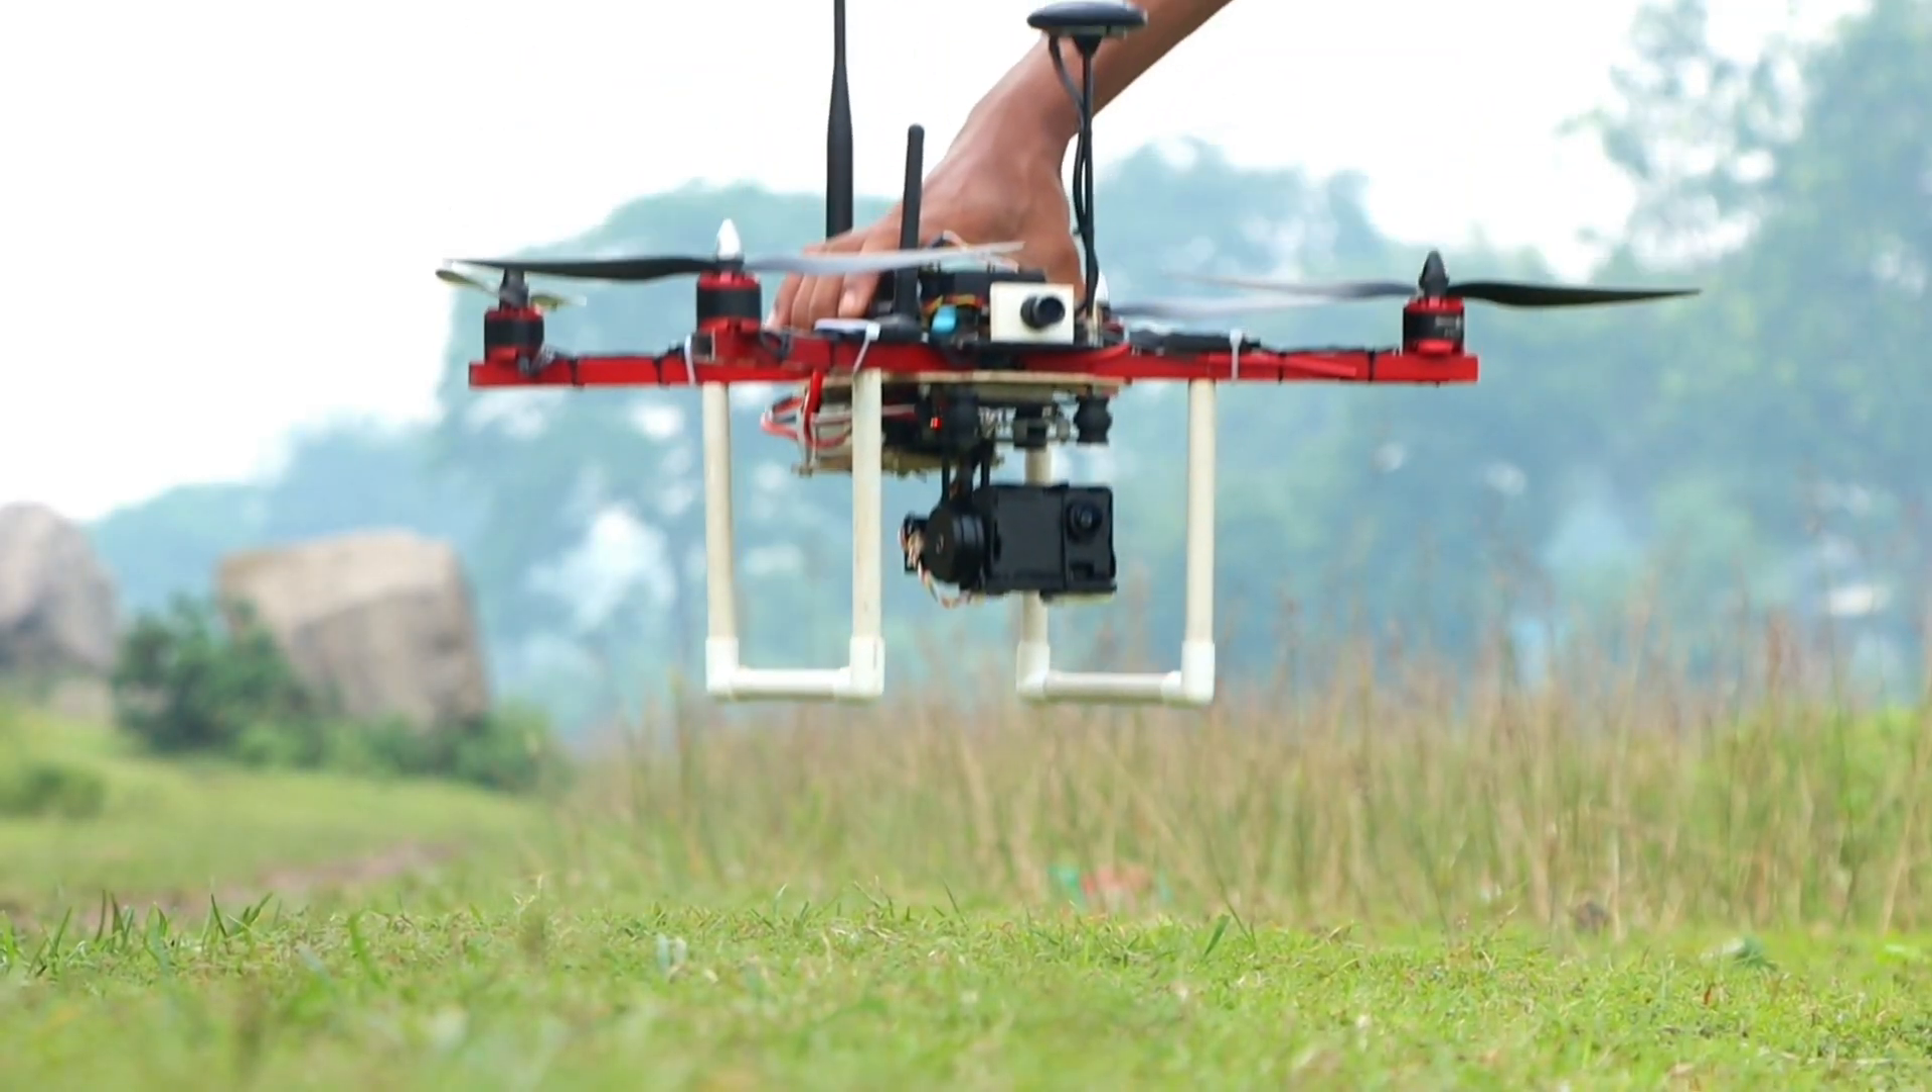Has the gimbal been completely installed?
Yes.